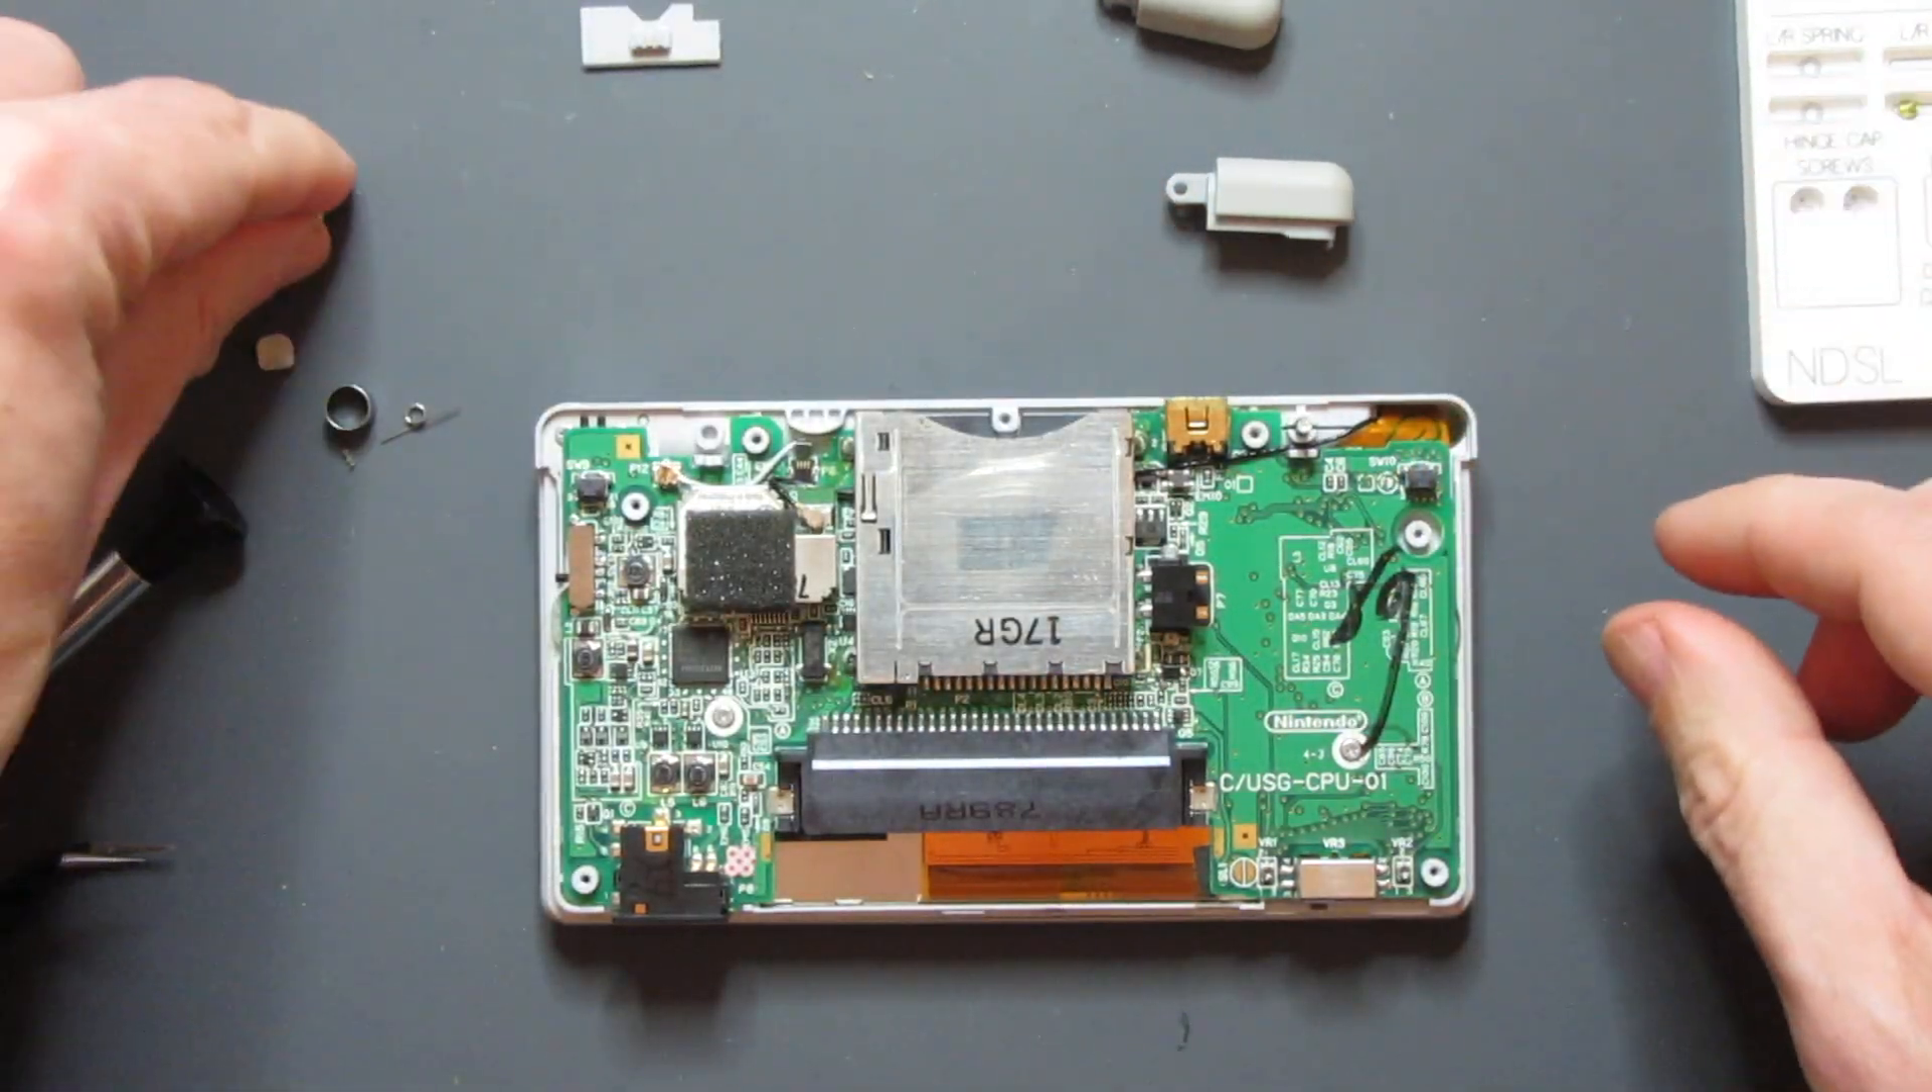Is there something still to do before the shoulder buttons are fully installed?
Yes.